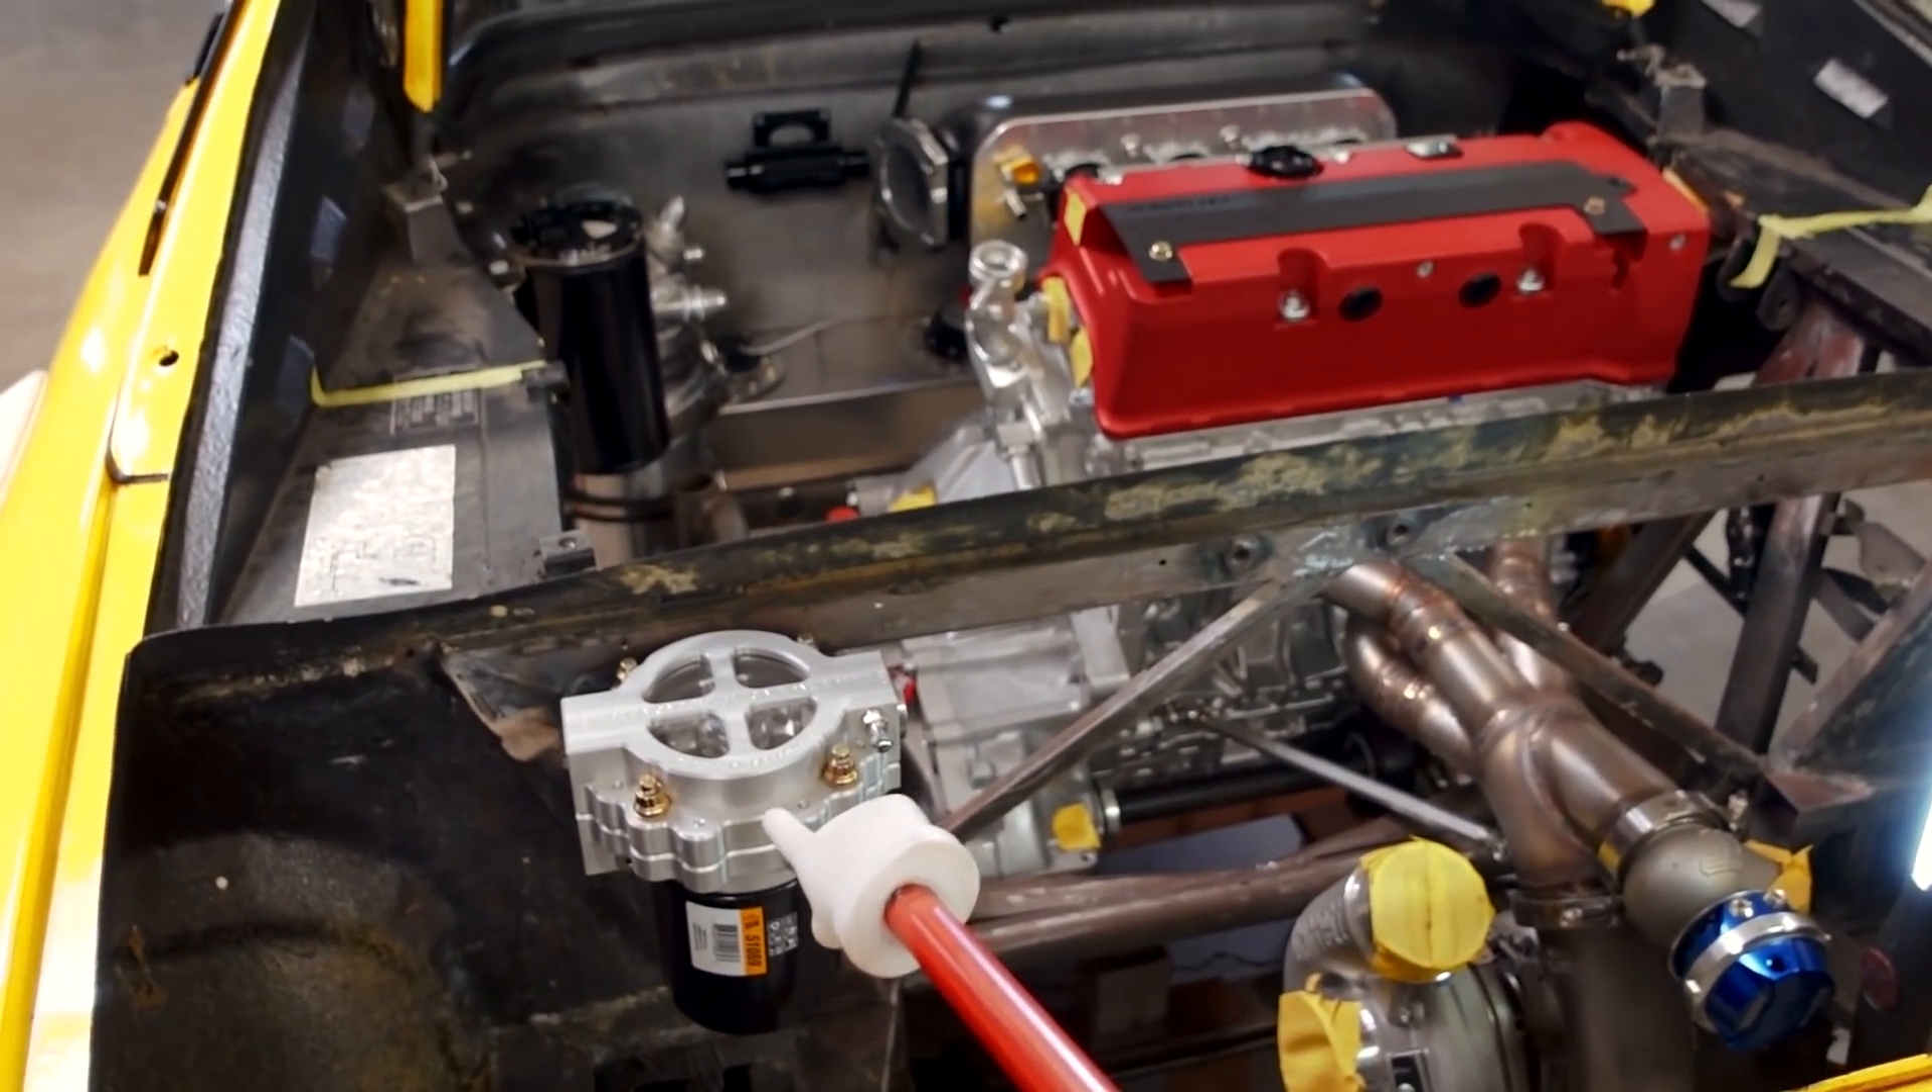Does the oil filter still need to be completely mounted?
No.